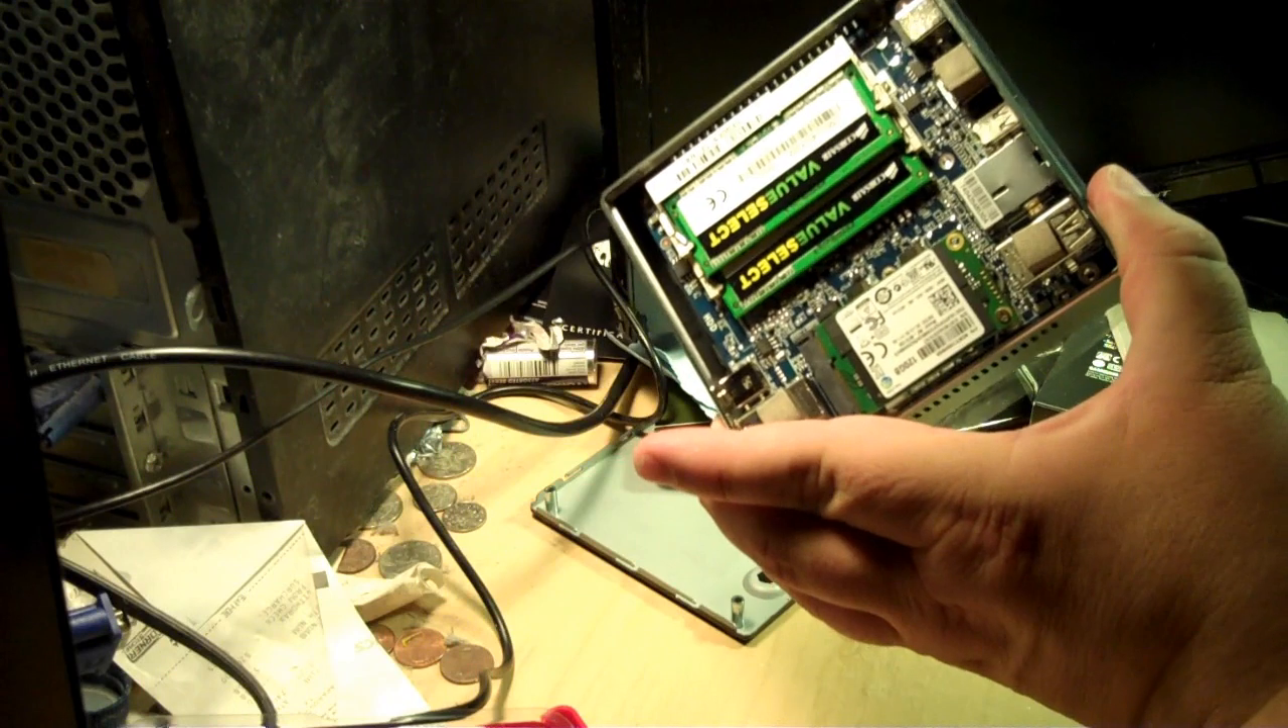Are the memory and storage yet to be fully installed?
No.